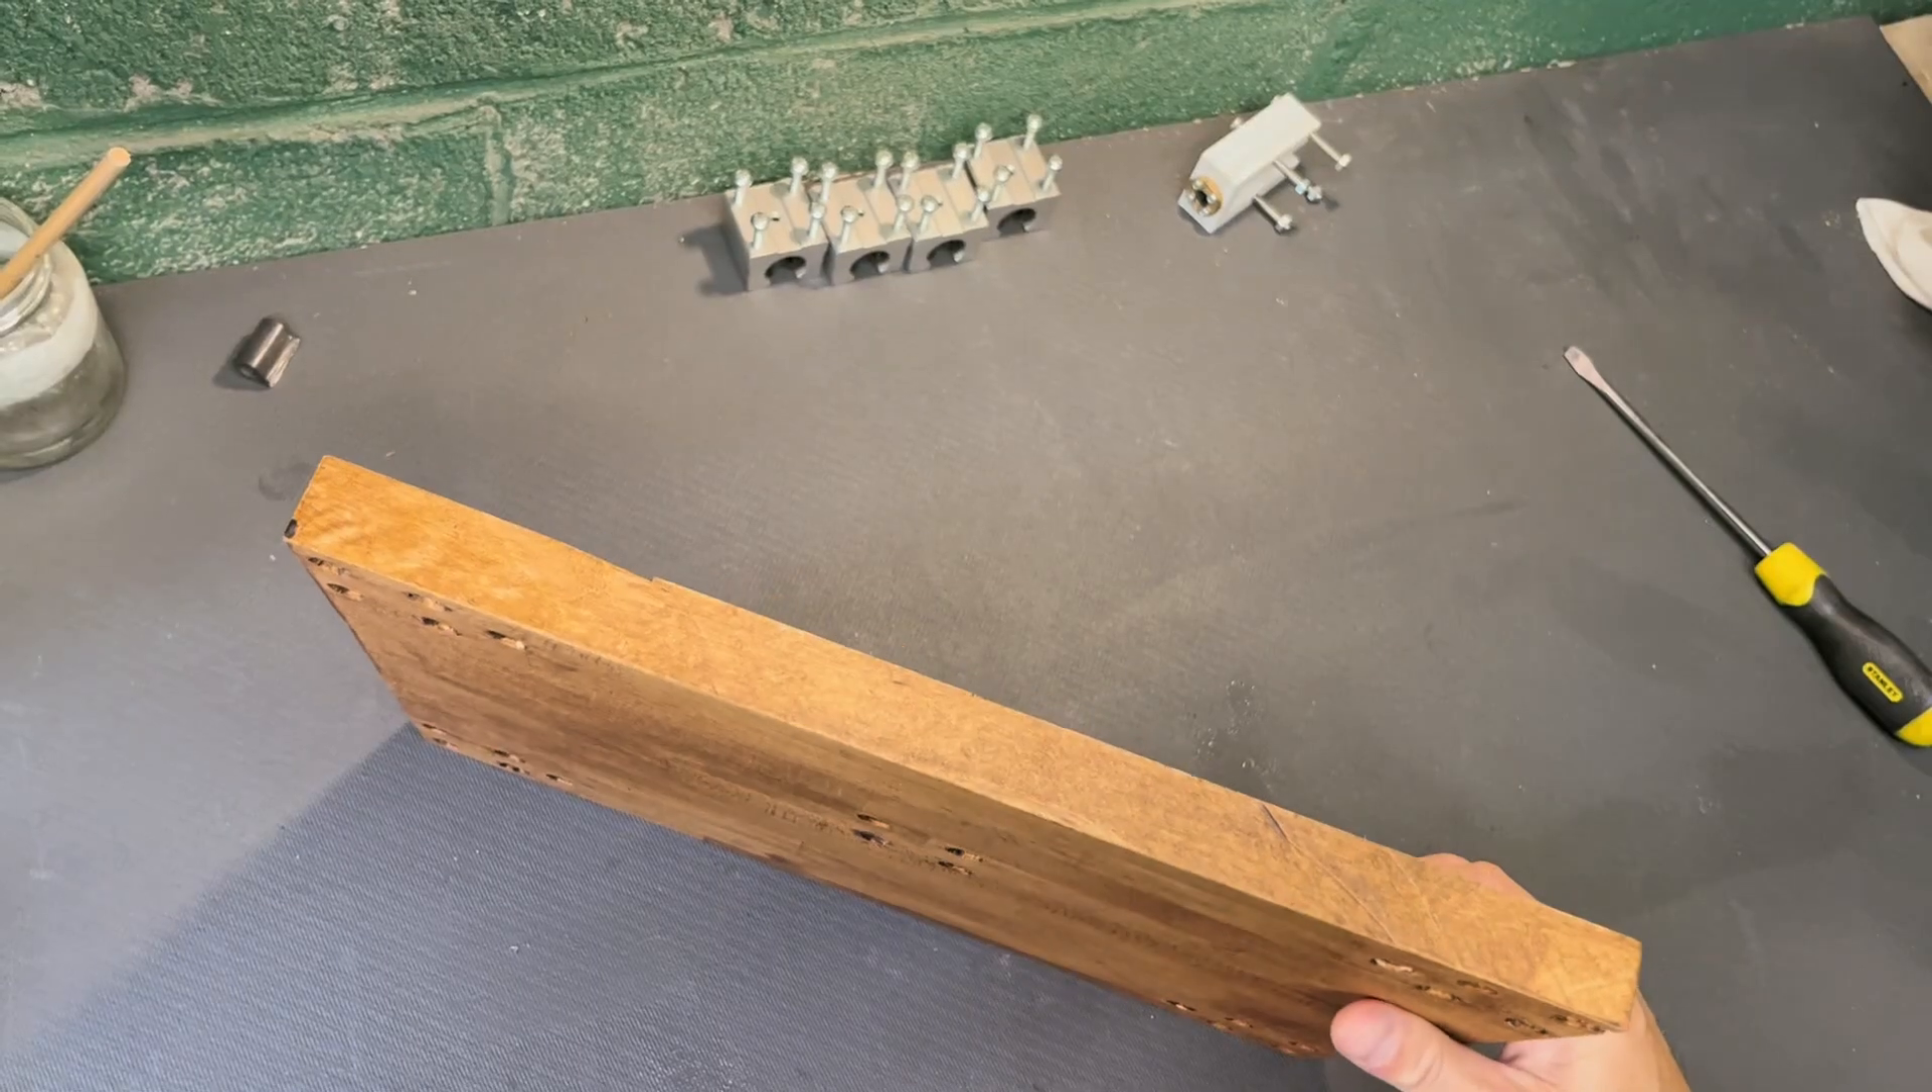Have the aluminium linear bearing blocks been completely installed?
No.